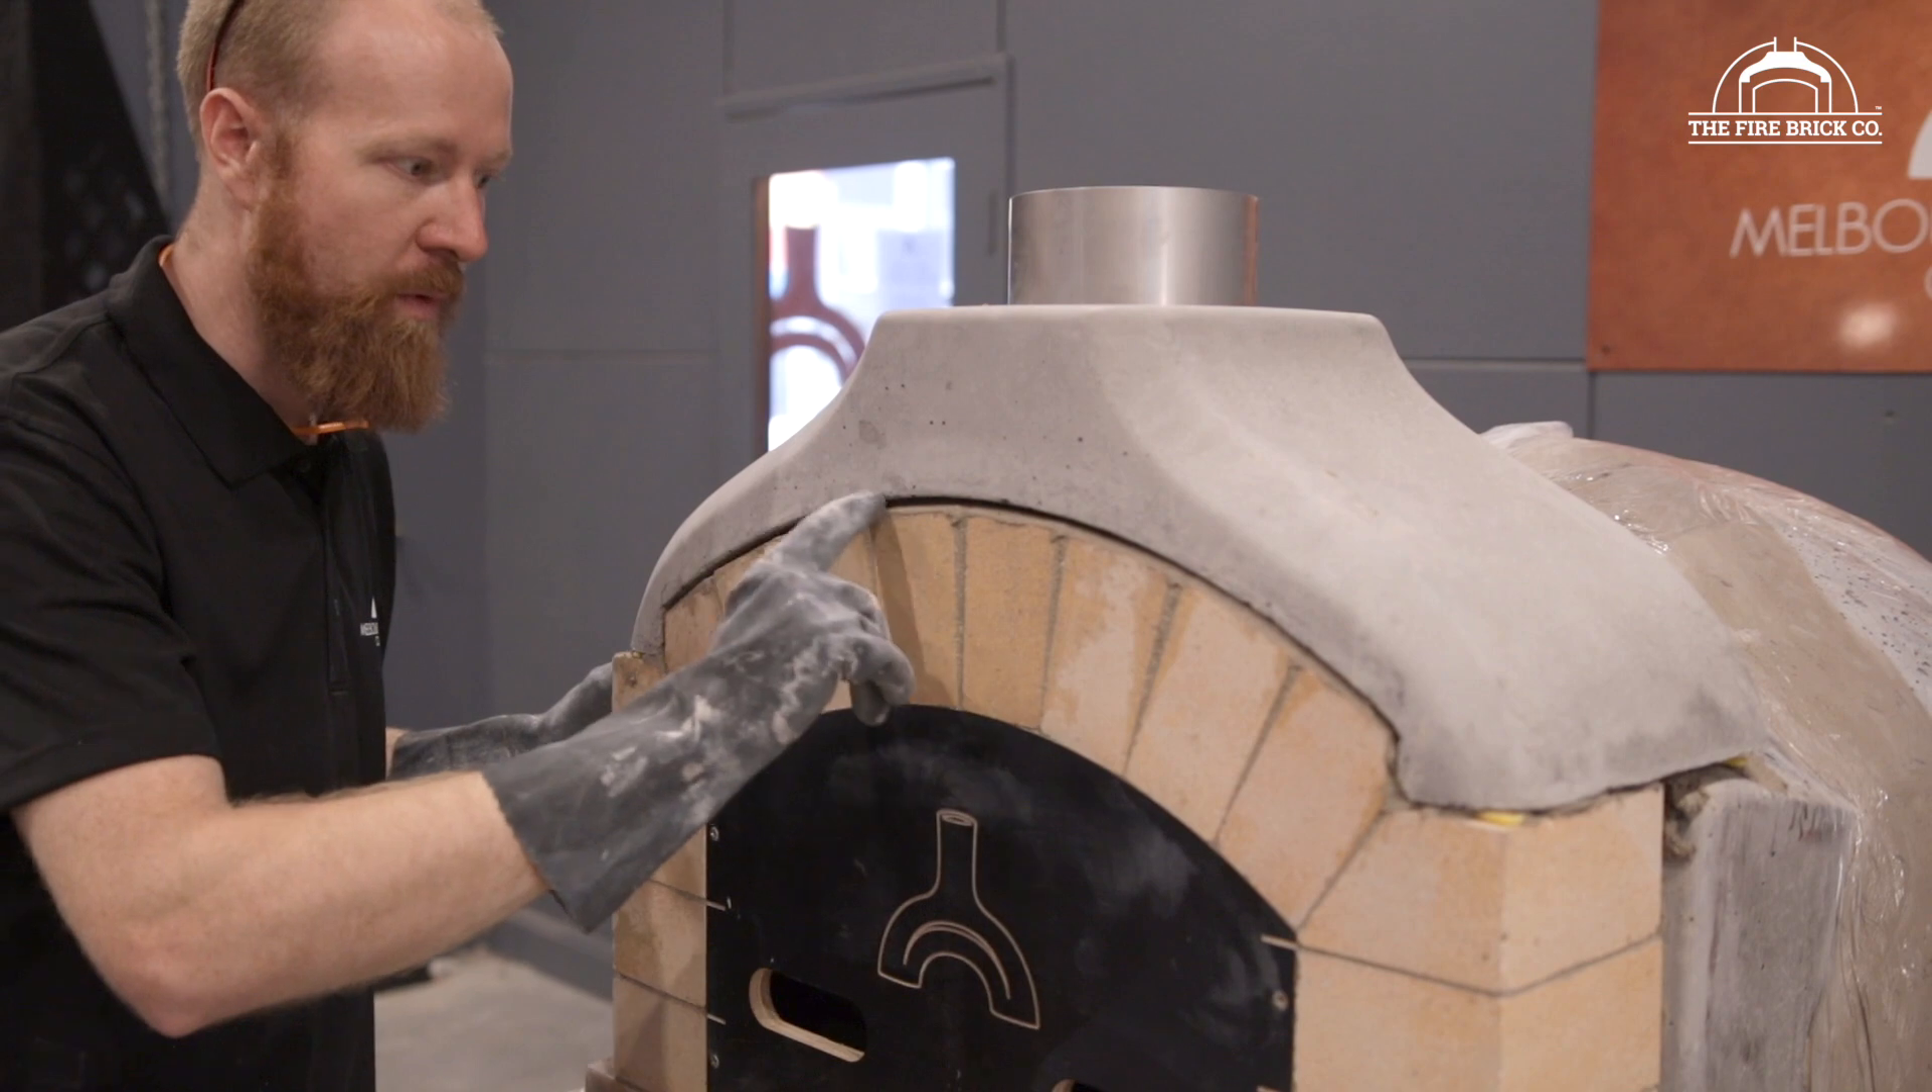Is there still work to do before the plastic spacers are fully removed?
Yes.